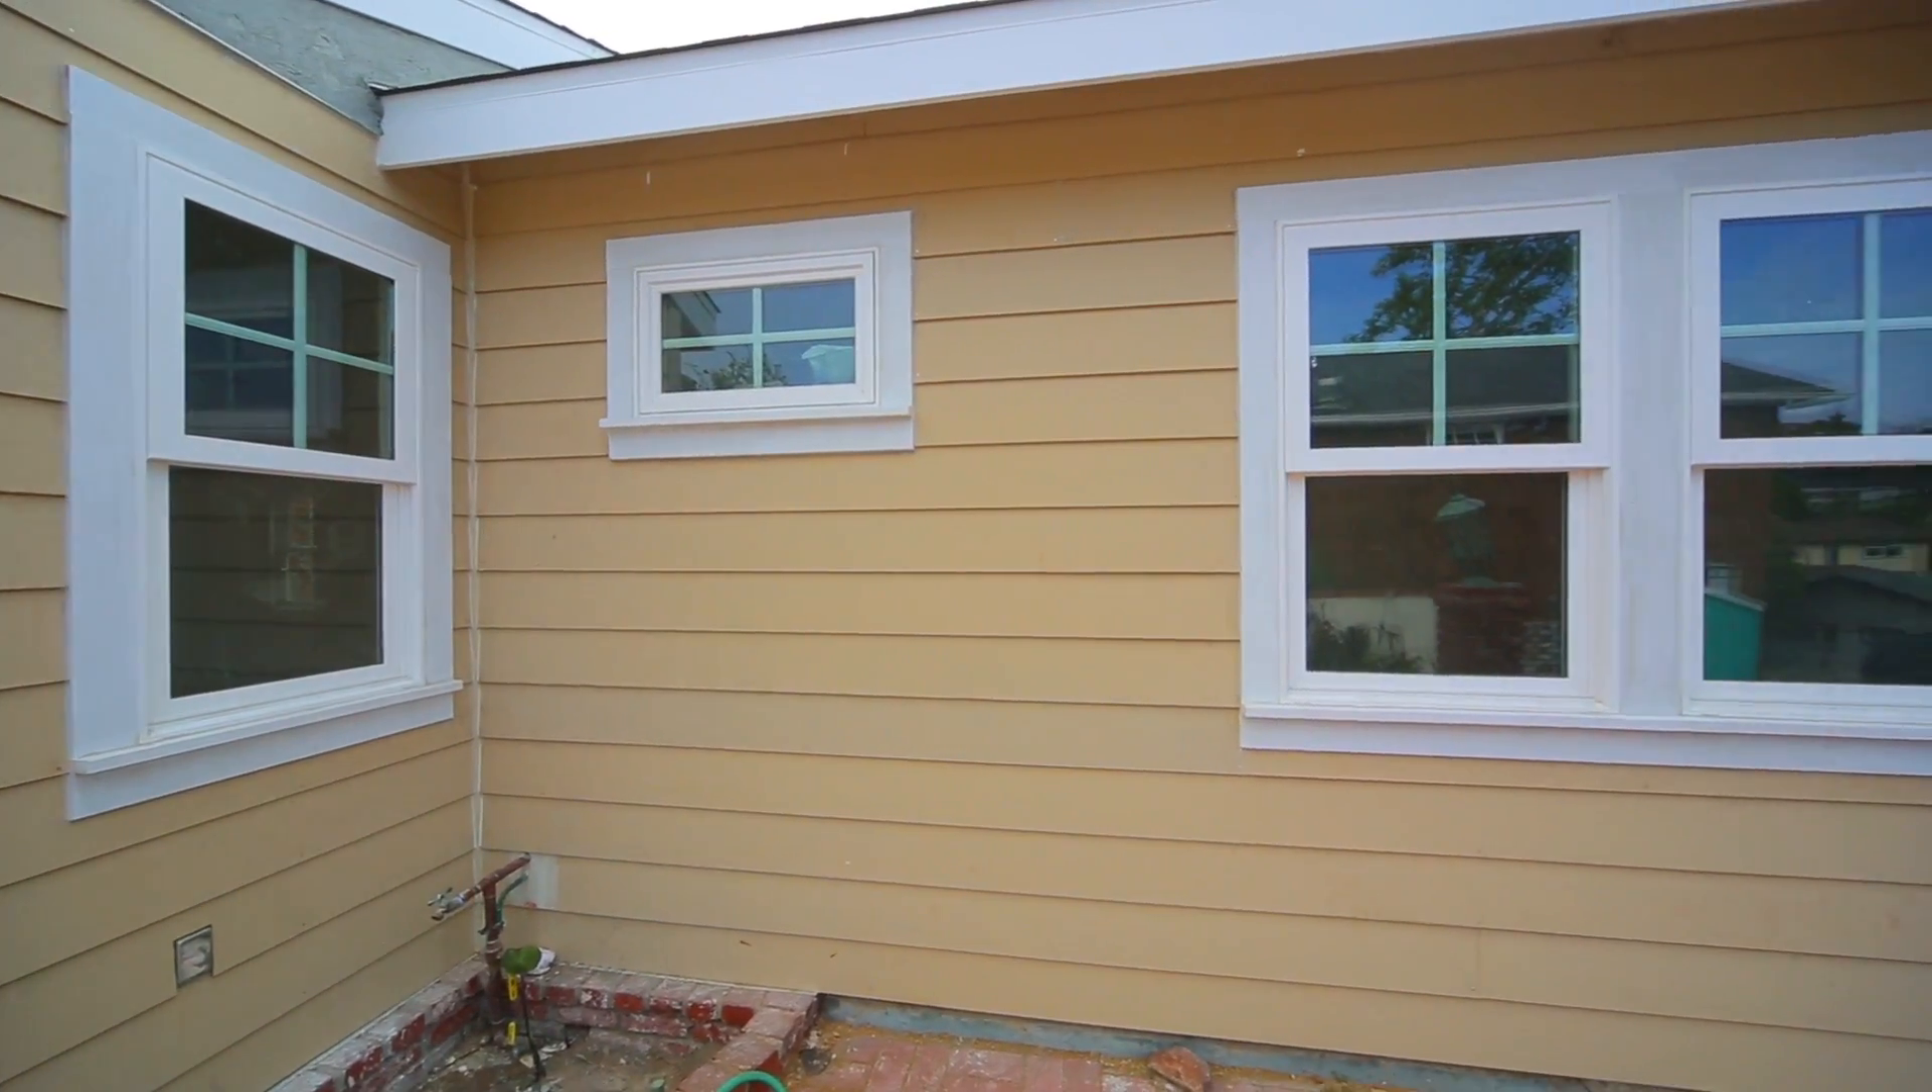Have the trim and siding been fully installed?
Yes.